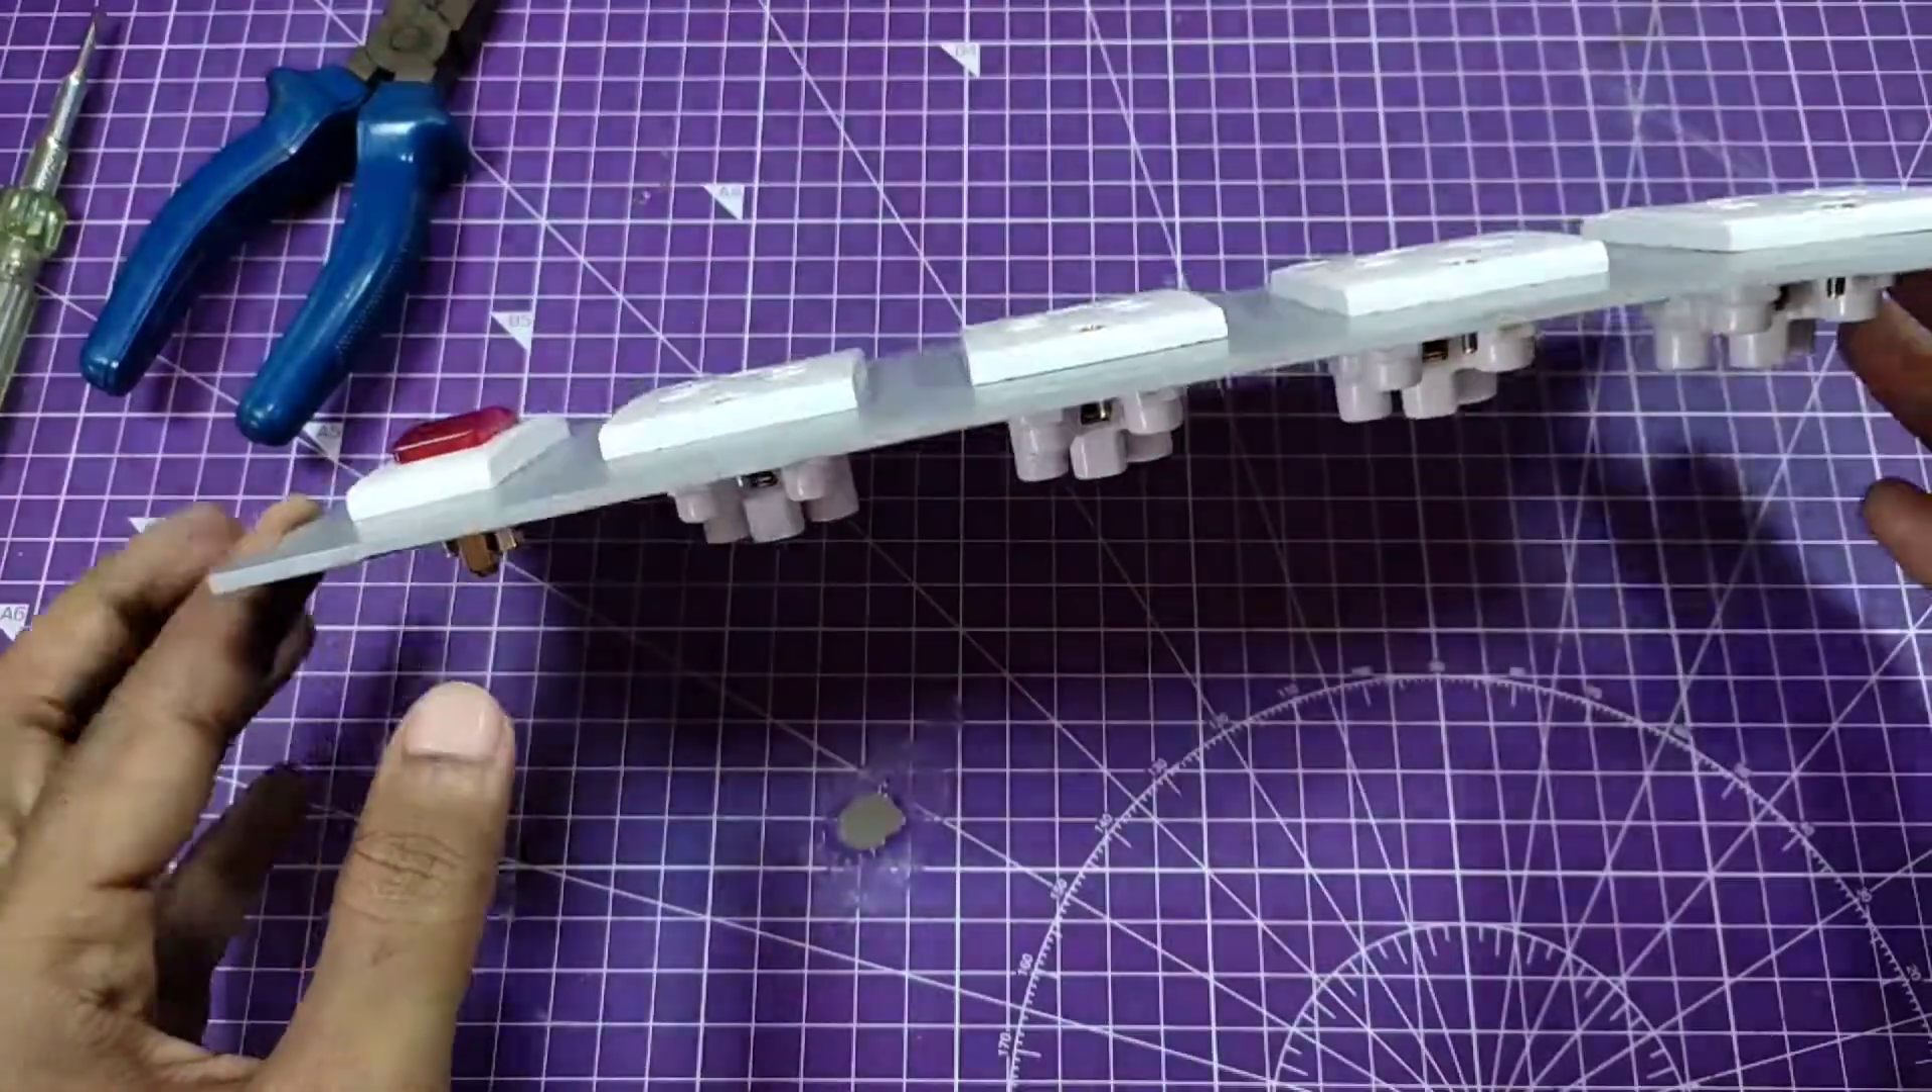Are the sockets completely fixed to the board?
Yes.